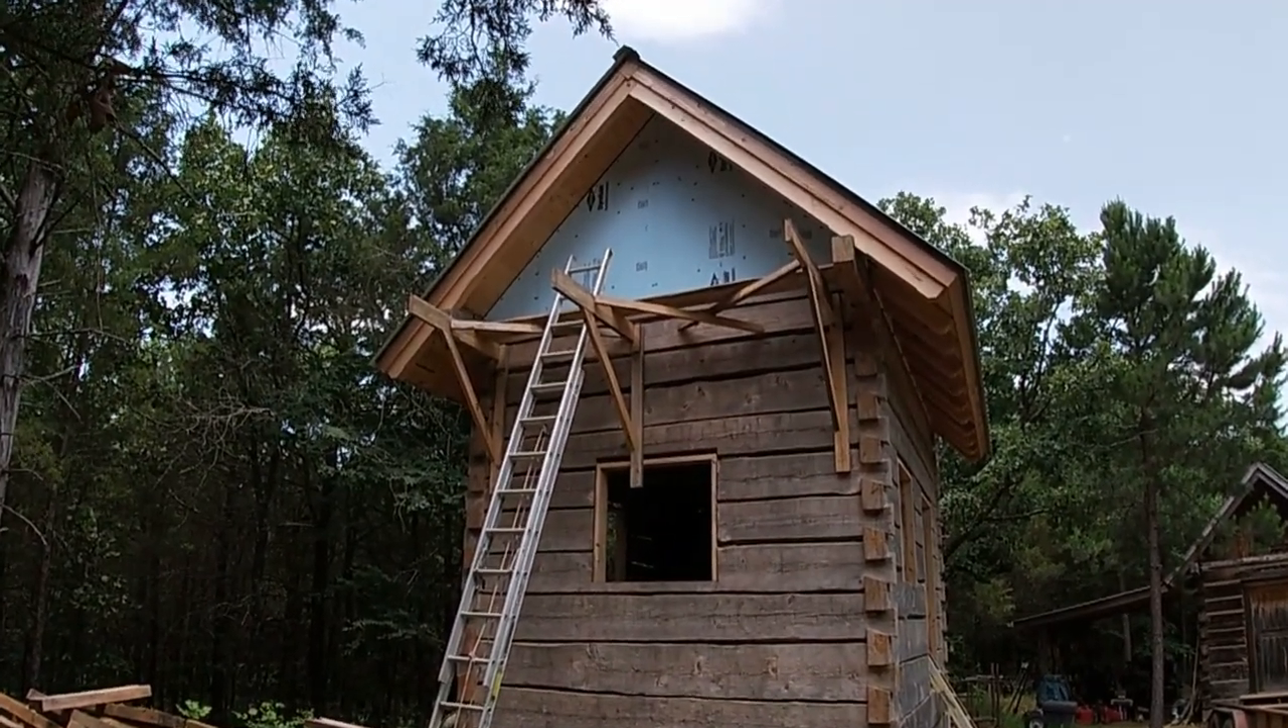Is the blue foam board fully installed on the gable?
Yes.